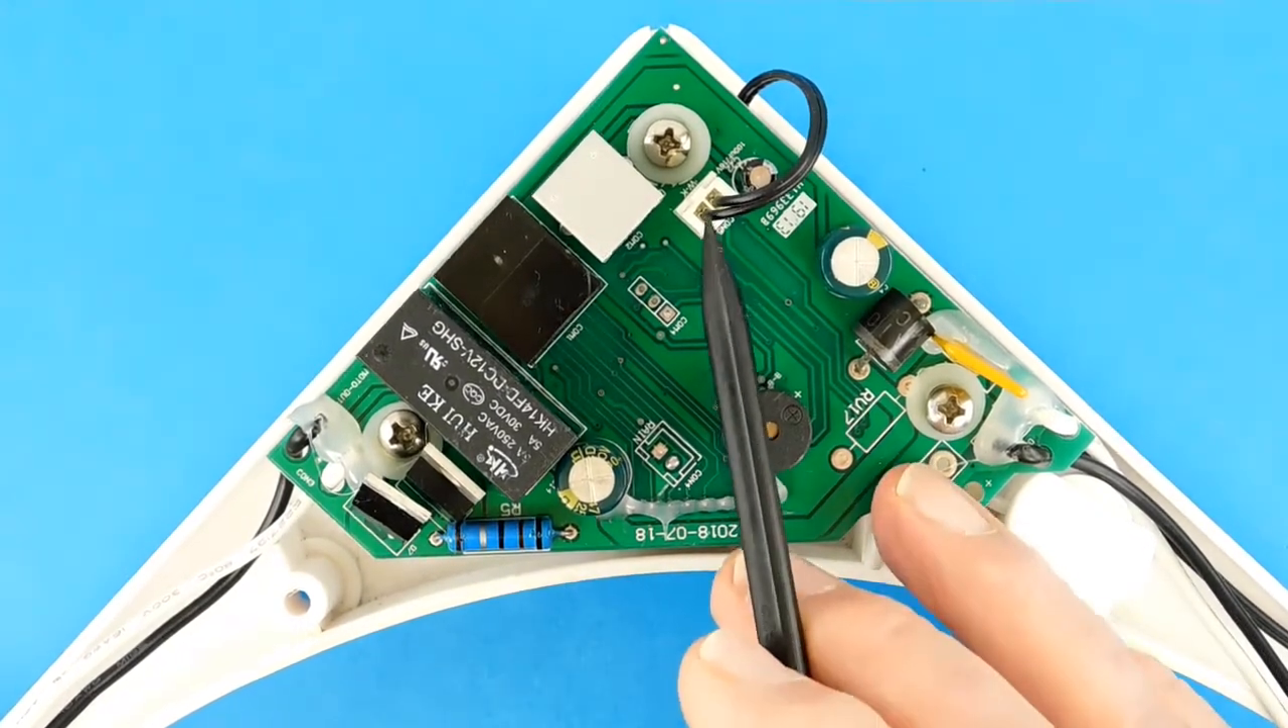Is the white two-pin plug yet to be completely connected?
No.